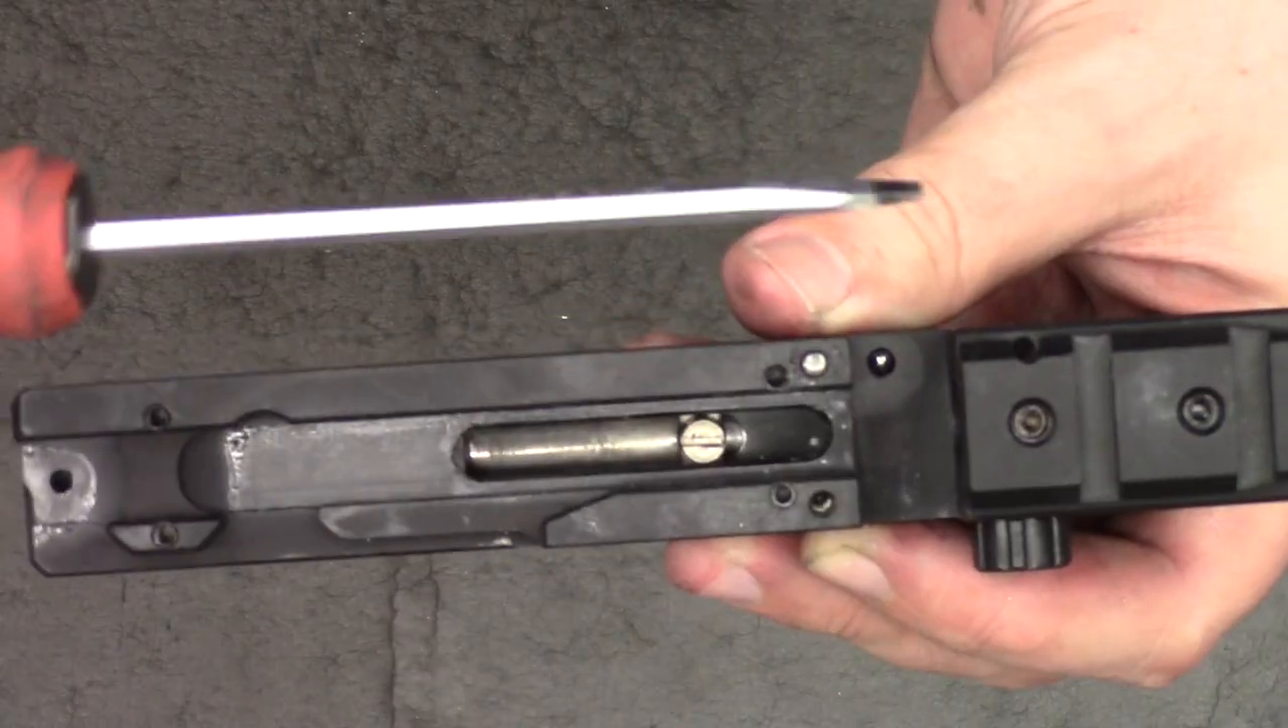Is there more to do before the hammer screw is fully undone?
Yes.